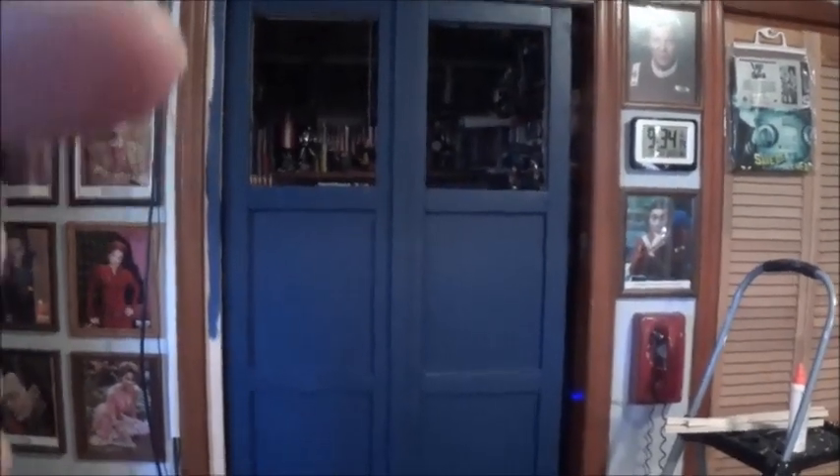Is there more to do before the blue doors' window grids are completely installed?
Yes.